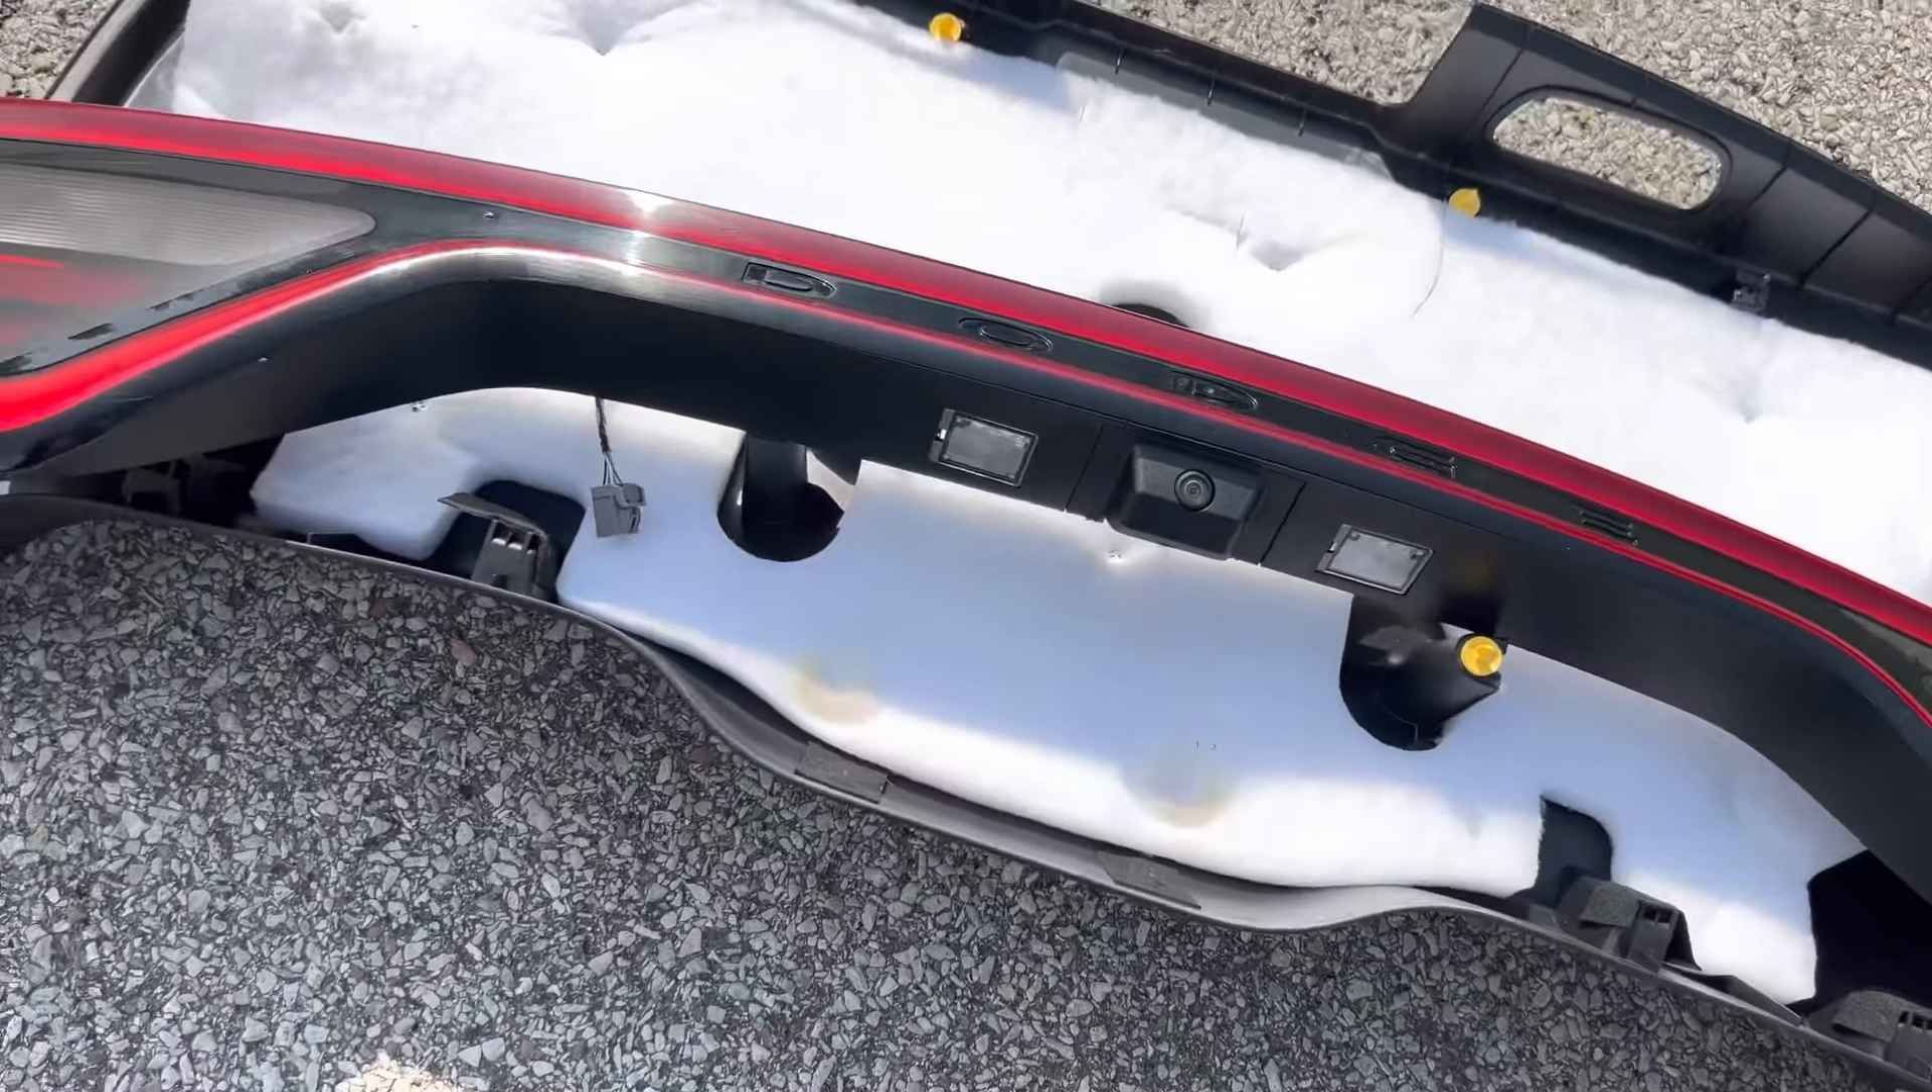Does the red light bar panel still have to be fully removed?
No.